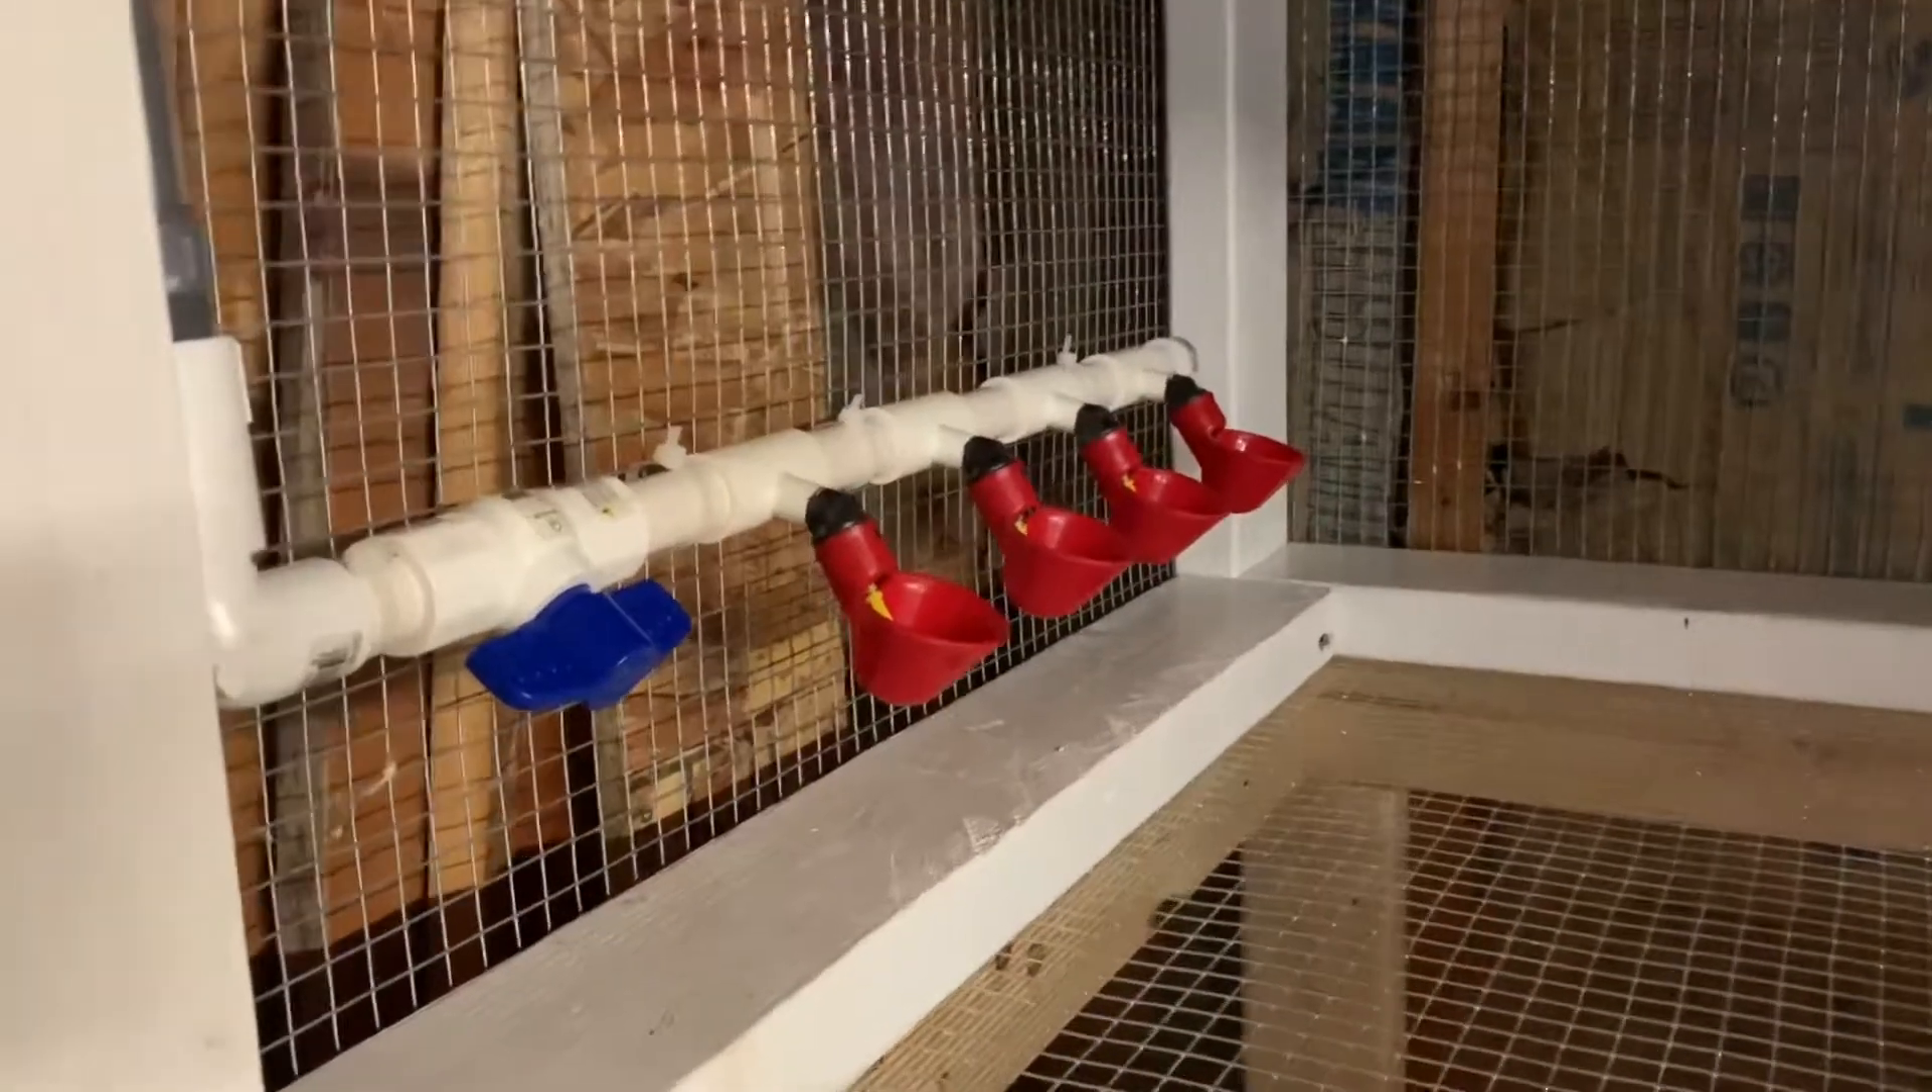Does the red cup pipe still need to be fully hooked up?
No.